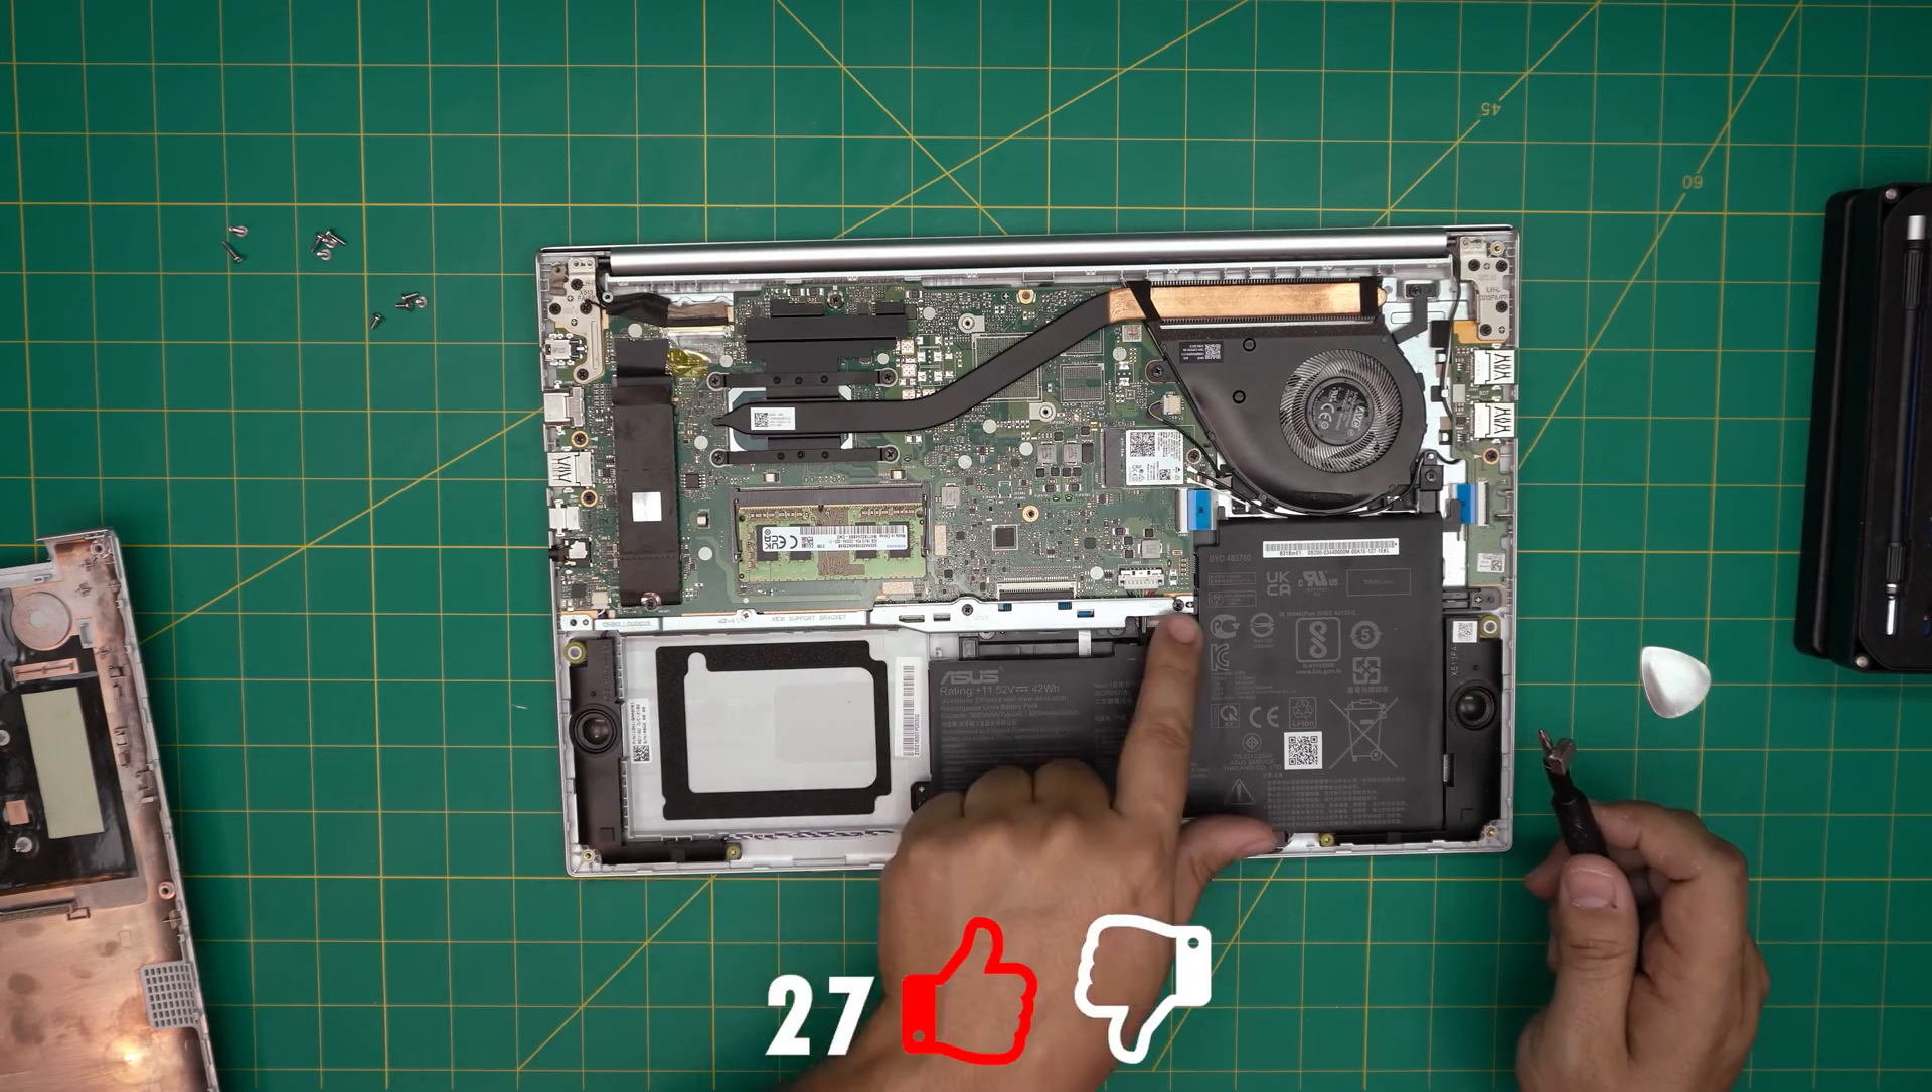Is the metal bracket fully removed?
No.